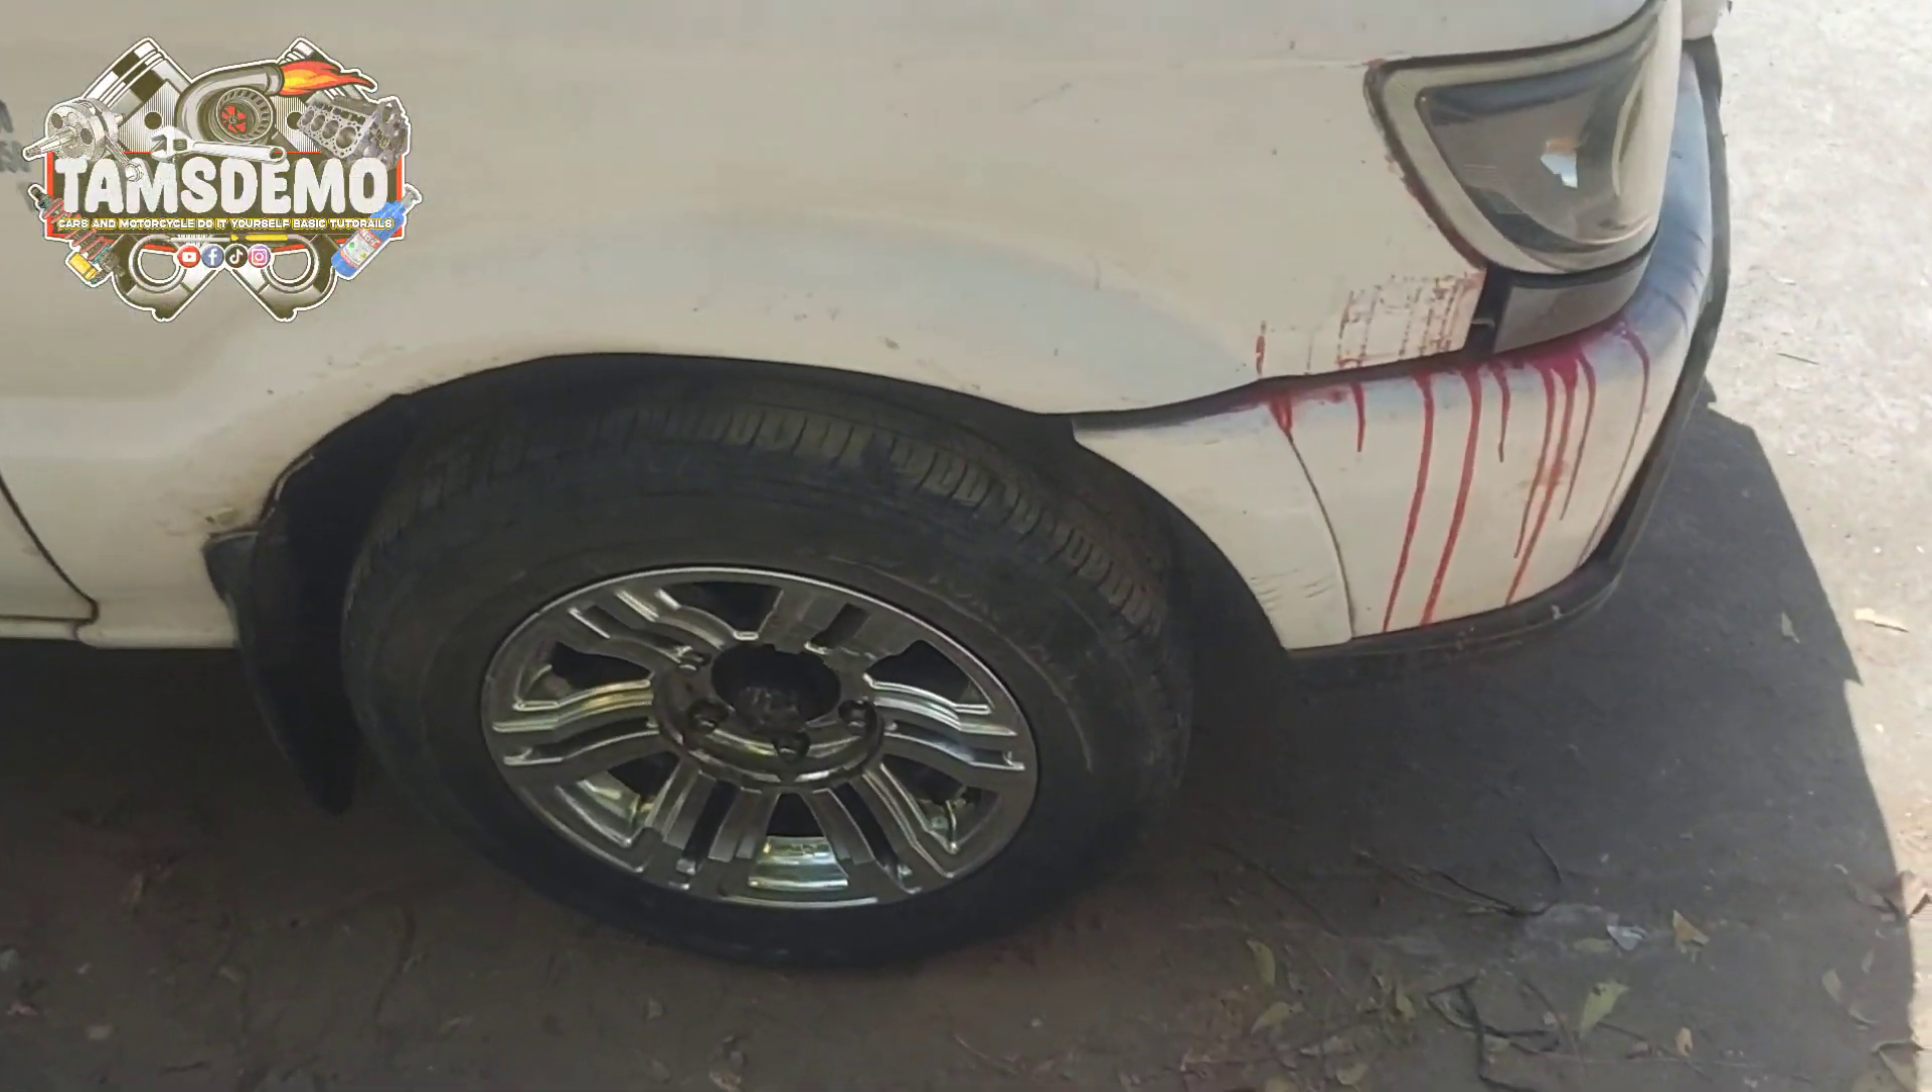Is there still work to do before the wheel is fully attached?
No.